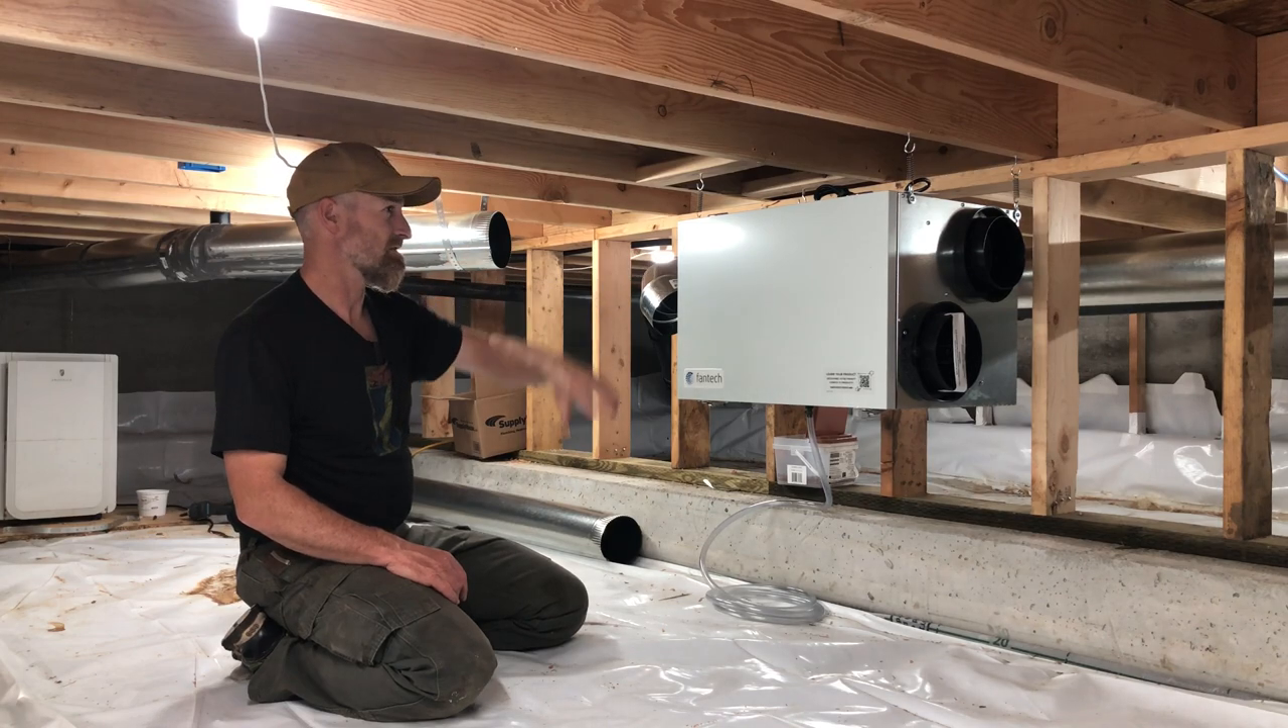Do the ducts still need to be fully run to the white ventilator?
Yes.